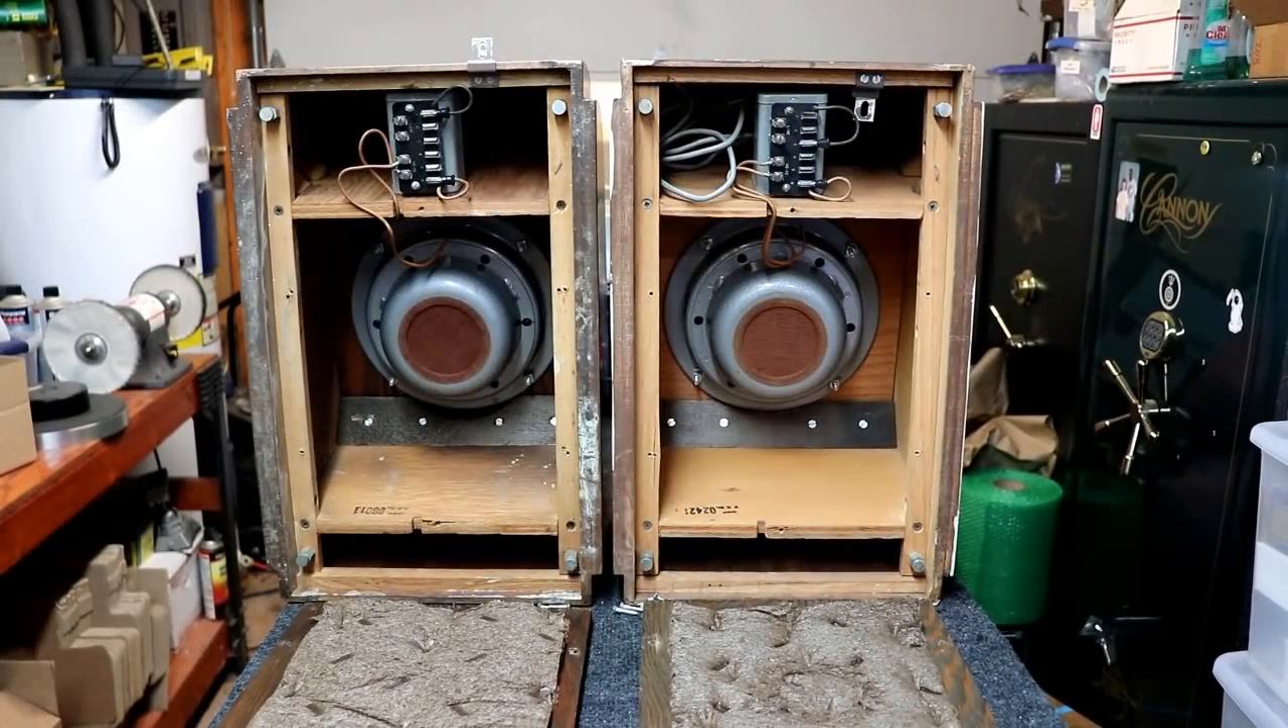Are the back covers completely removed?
Yes.